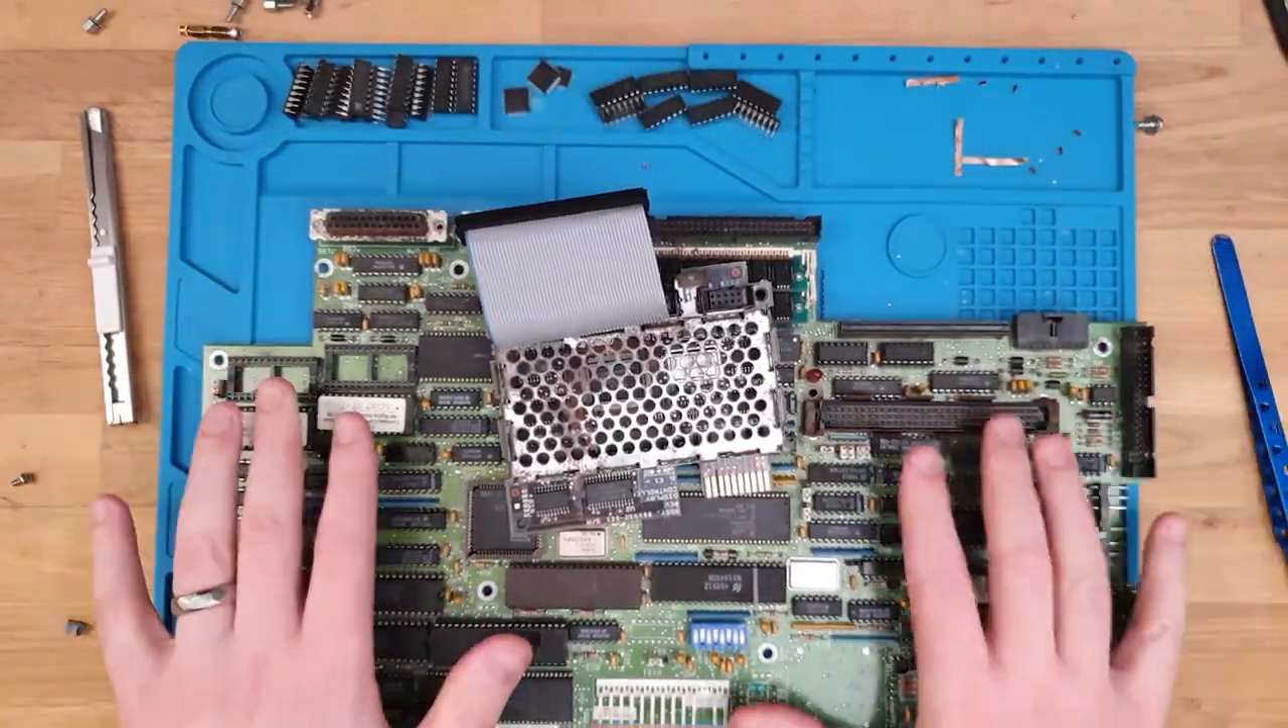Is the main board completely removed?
Yes.